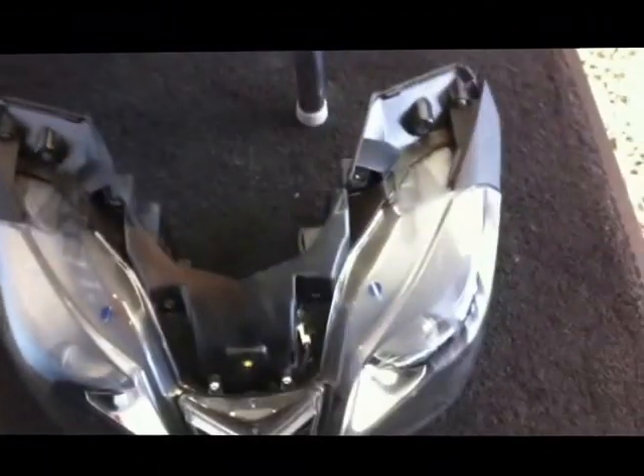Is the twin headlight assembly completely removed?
Yes.